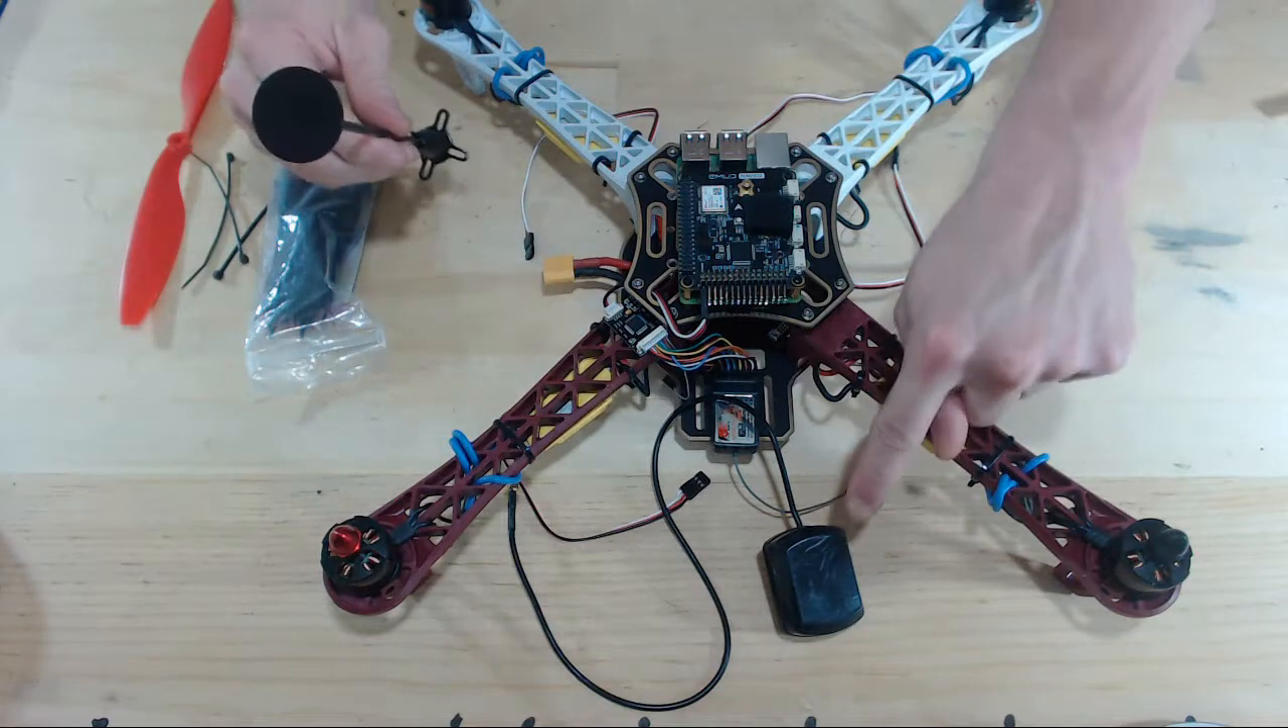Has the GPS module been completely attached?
No.